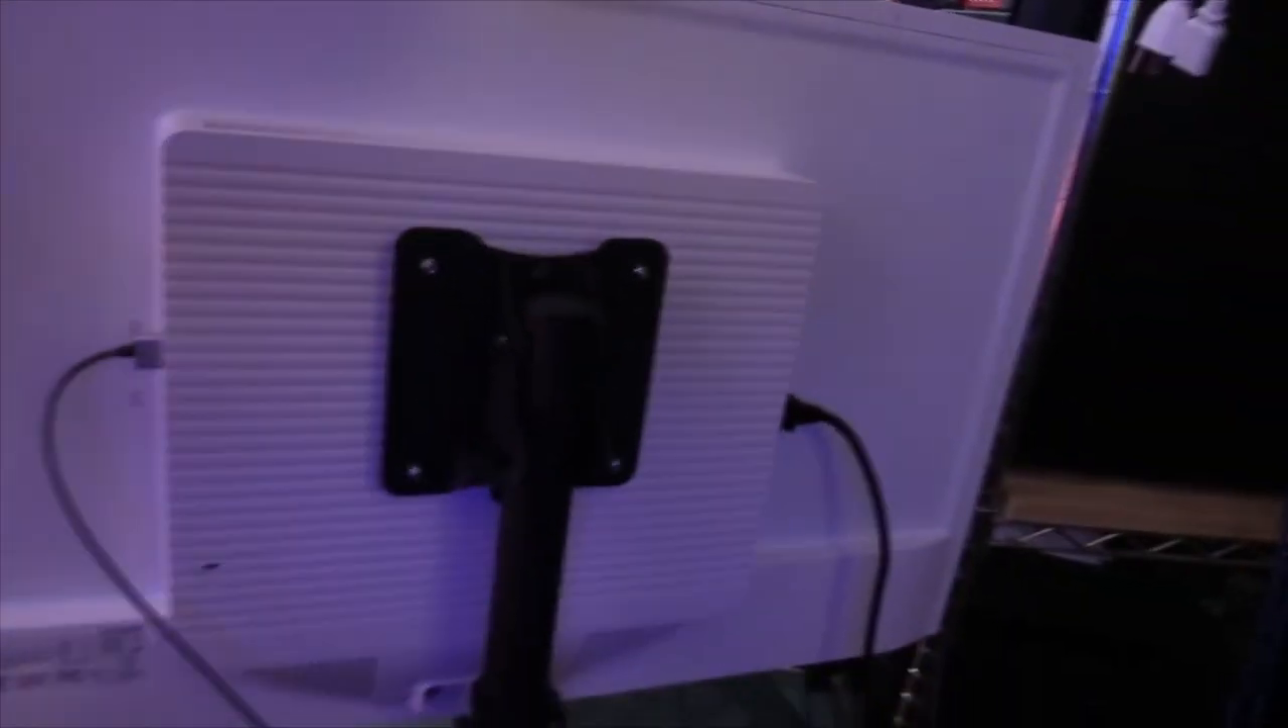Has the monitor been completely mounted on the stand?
Yes.